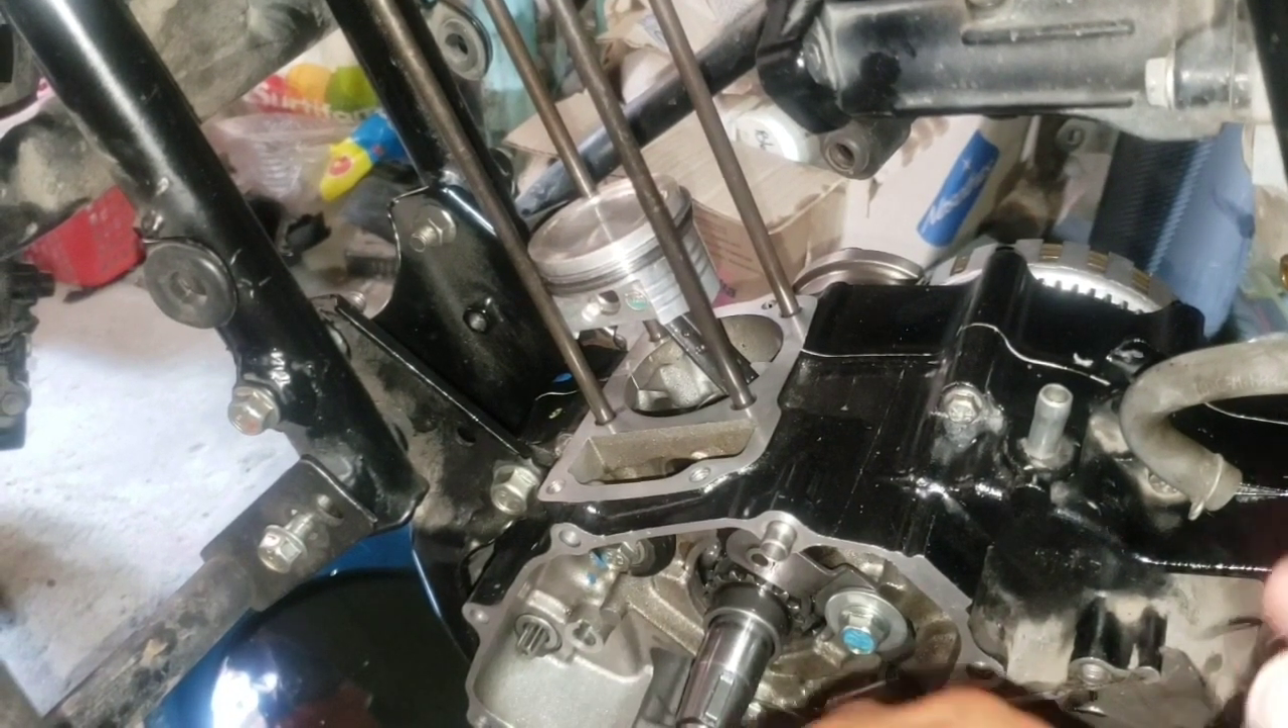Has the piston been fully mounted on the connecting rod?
Yes.